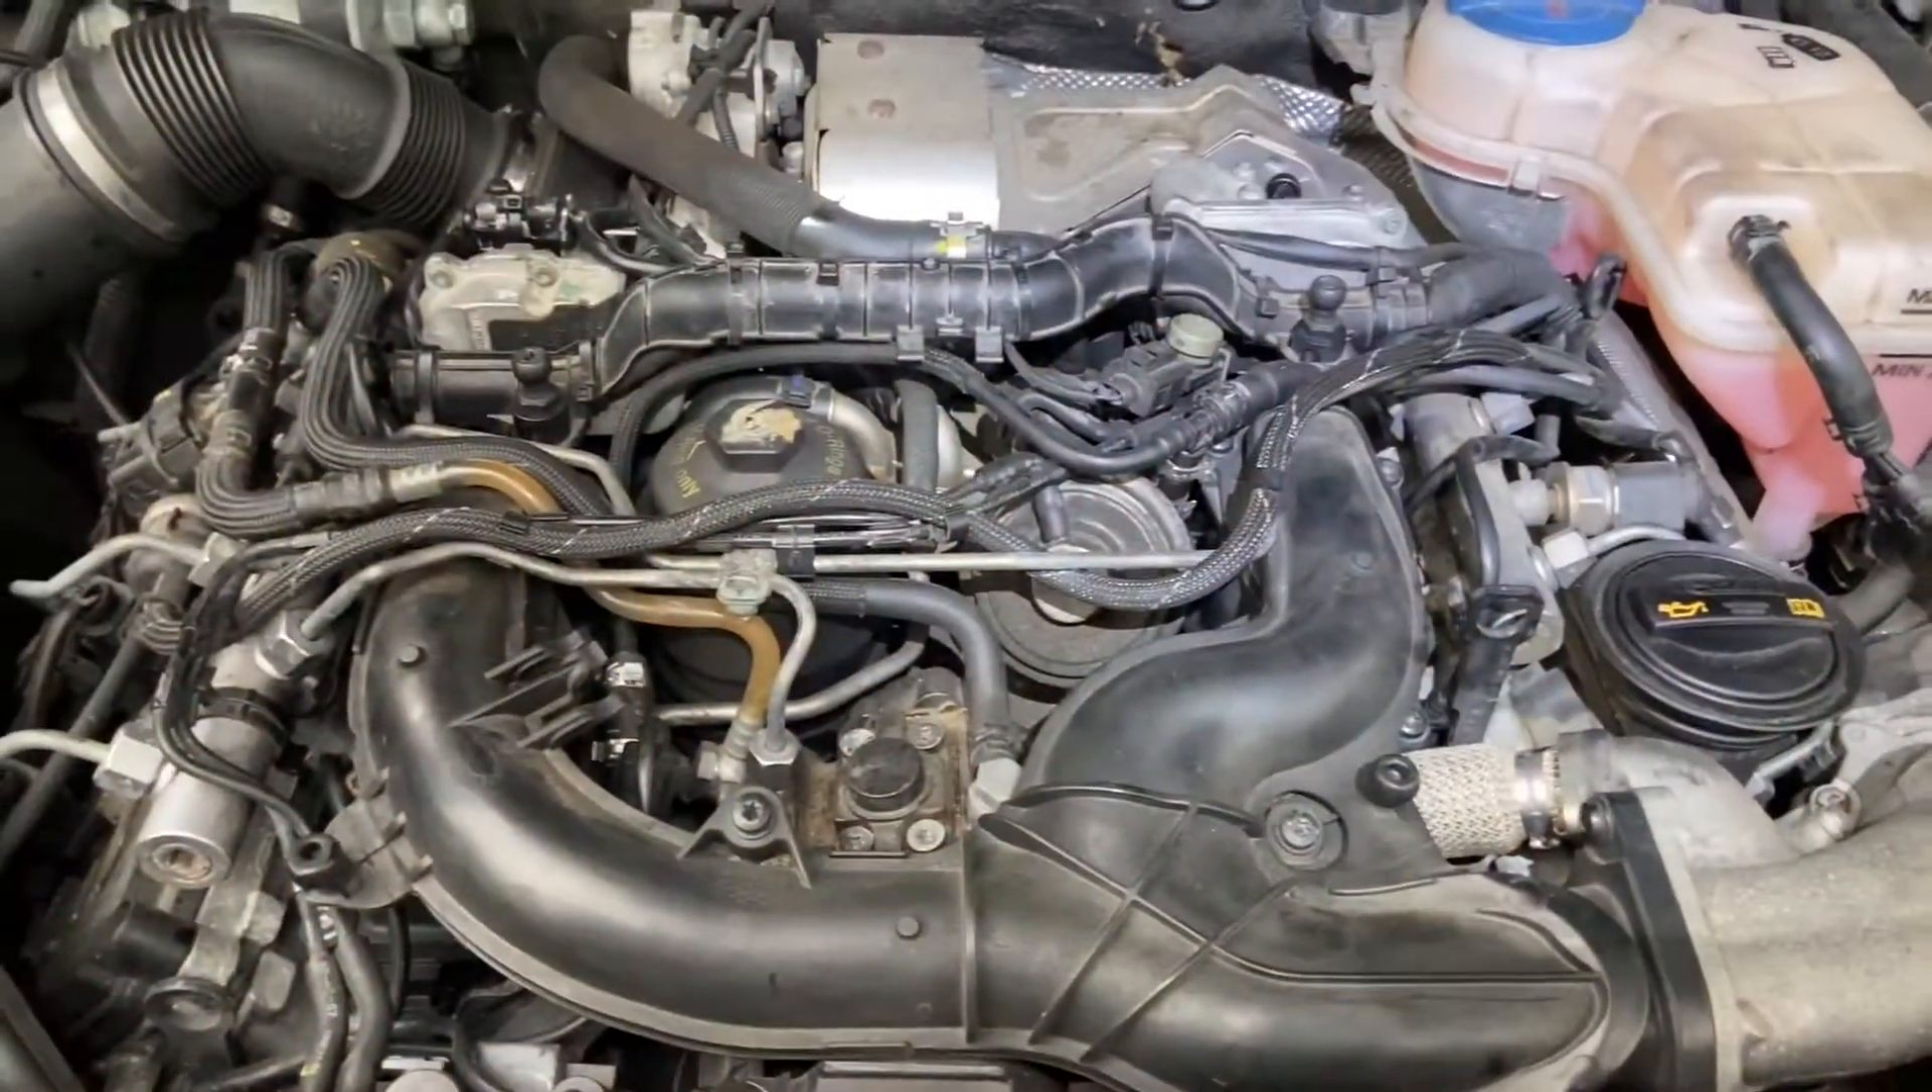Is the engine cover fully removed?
Yes.